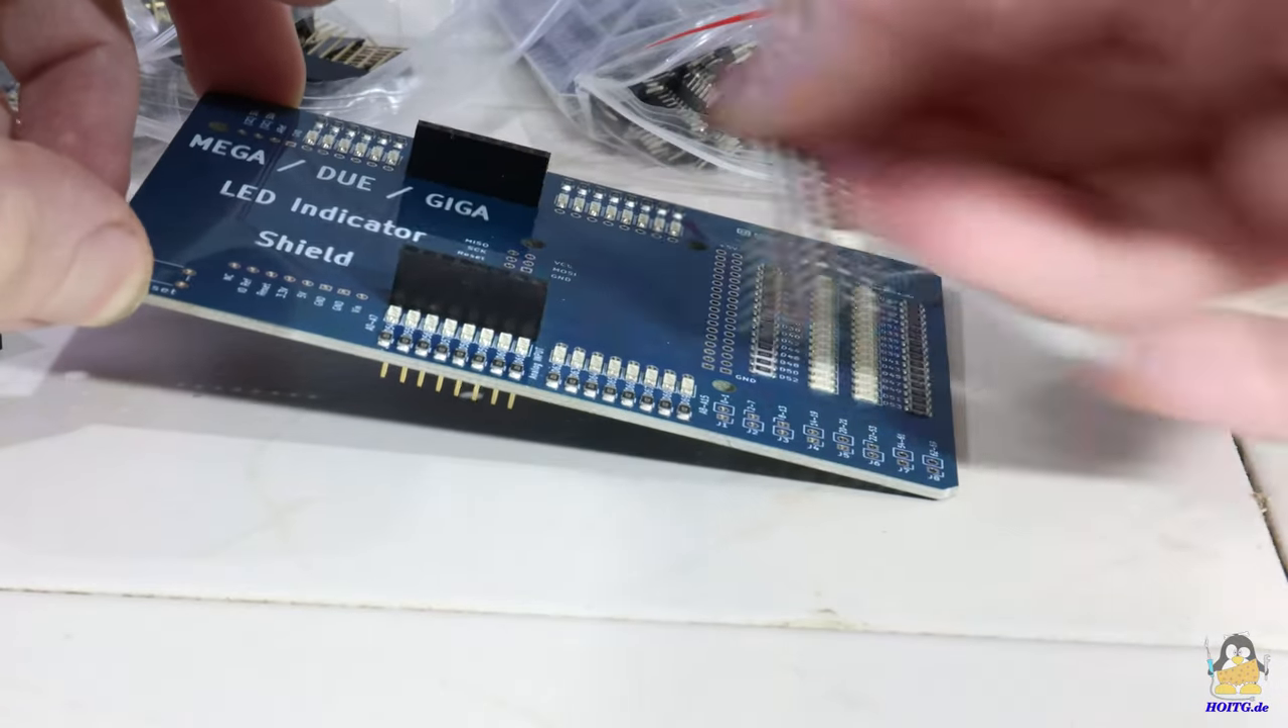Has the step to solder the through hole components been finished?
No.